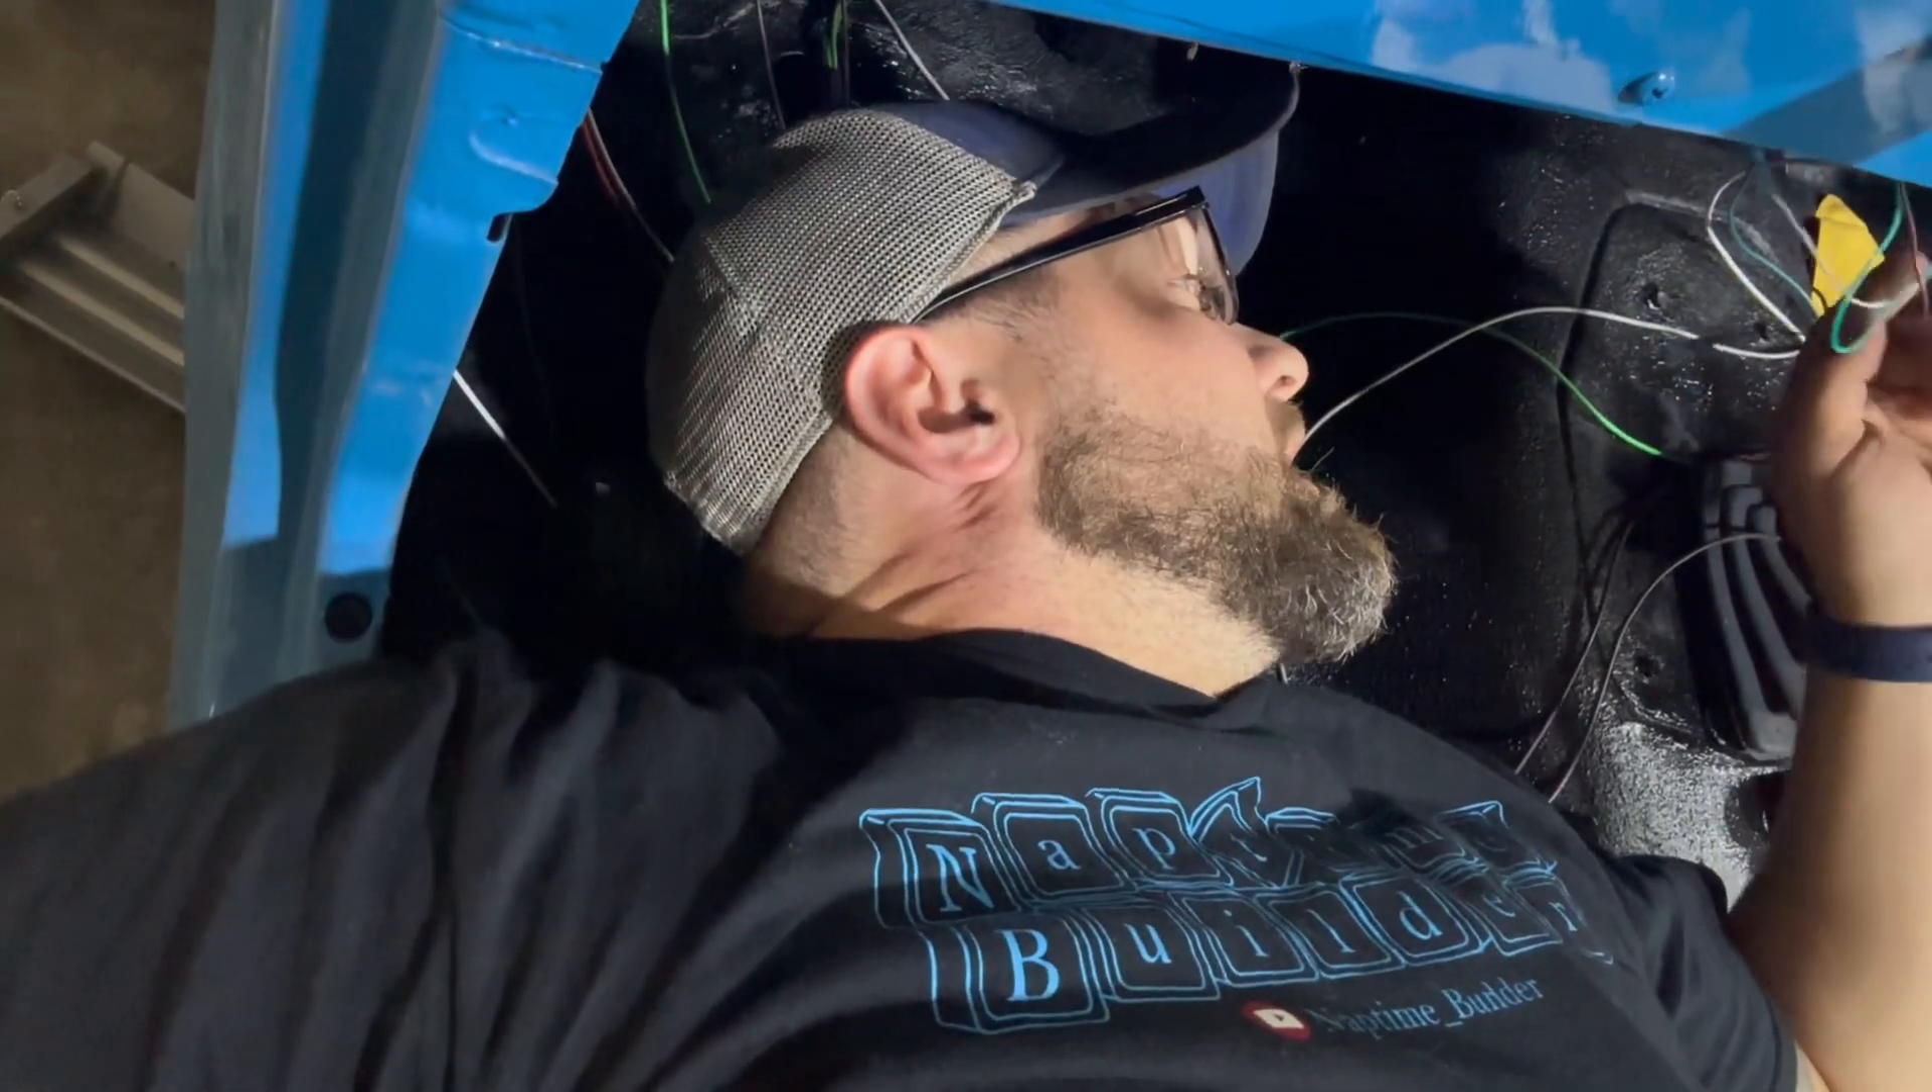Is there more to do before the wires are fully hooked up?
Yes.